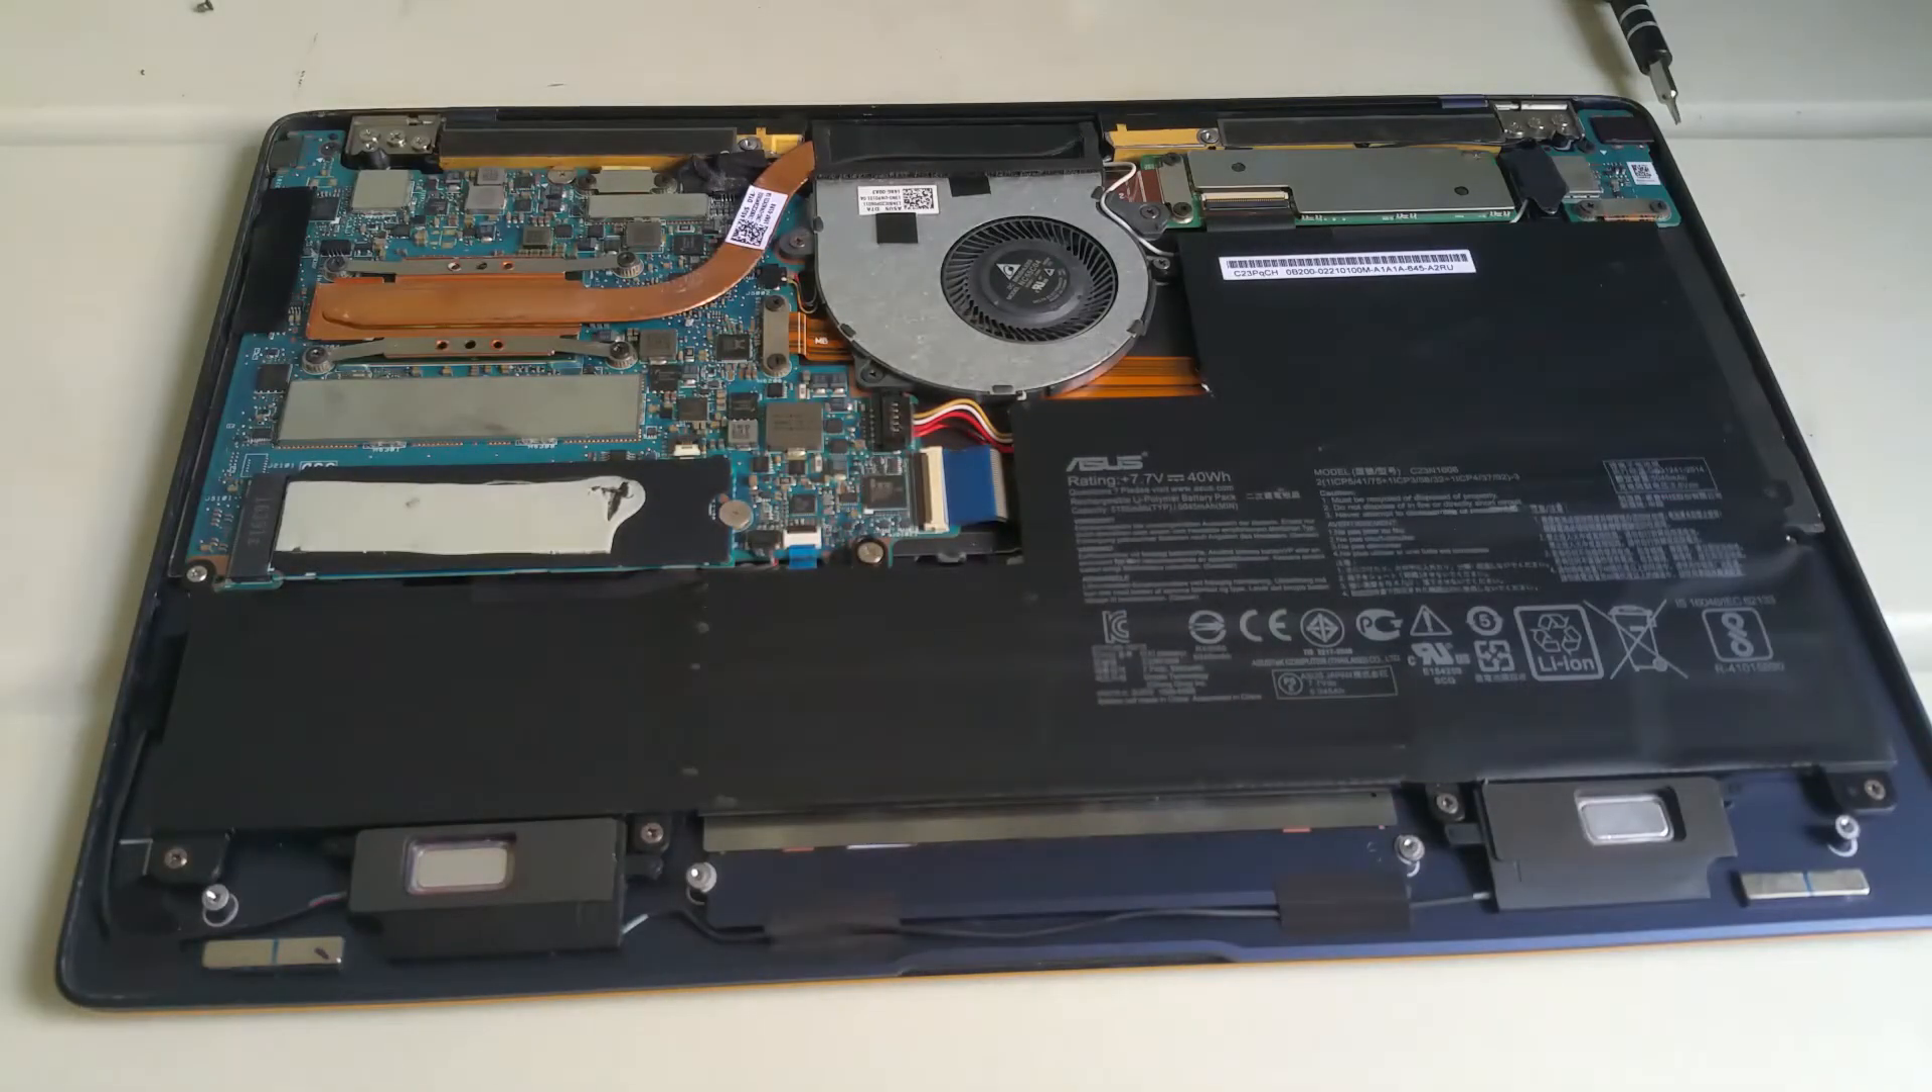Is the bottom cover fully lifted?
Yes.